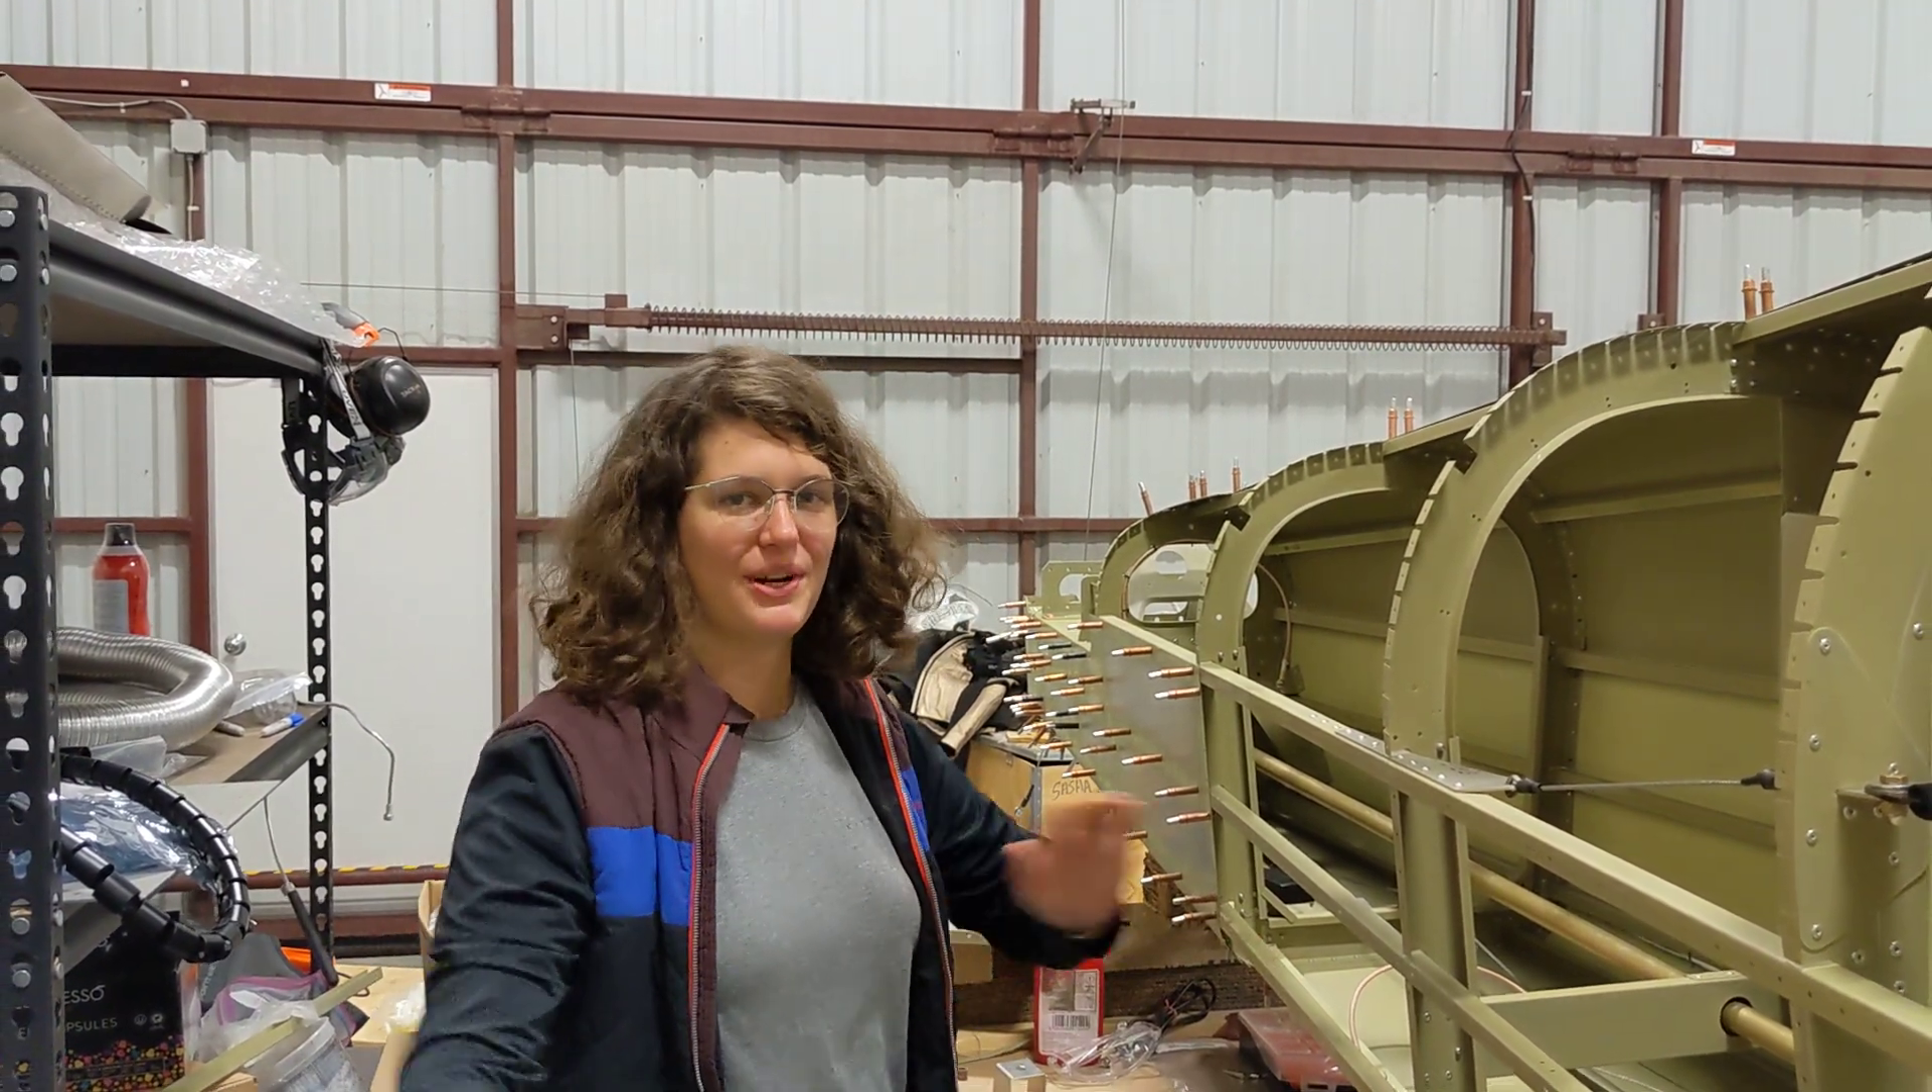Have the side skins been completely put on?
No.